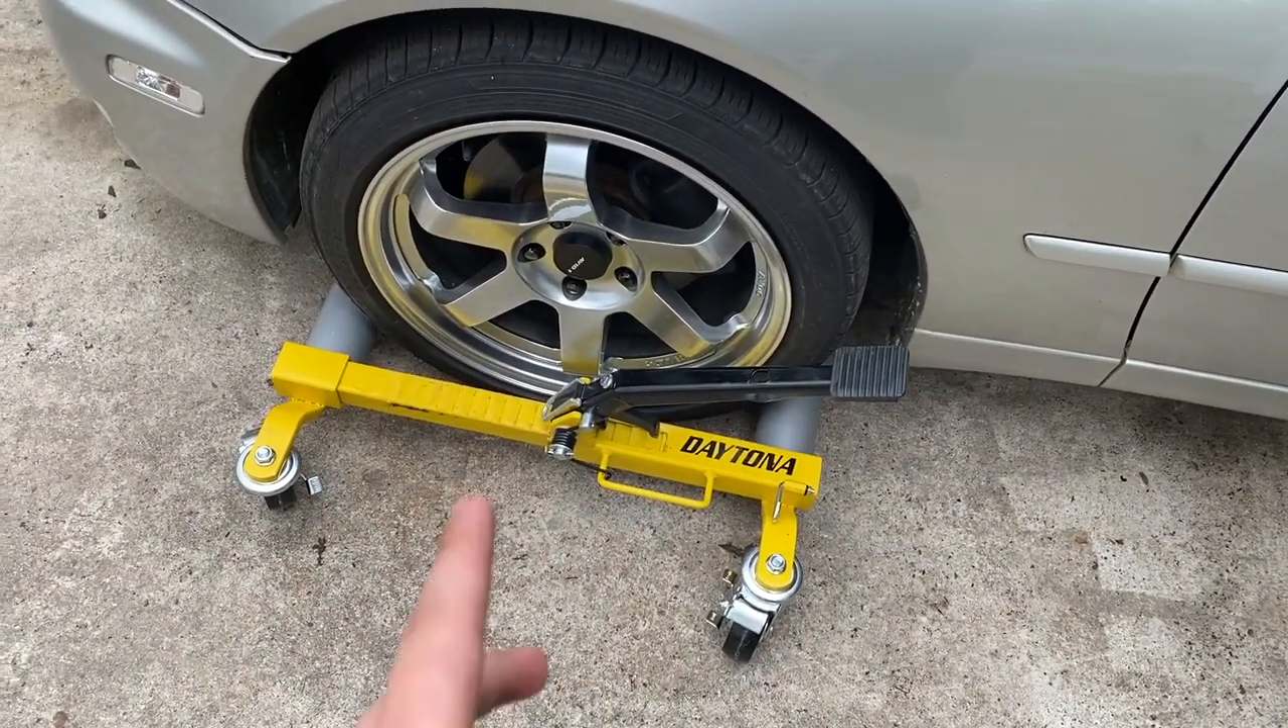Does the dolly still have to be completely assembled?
No.